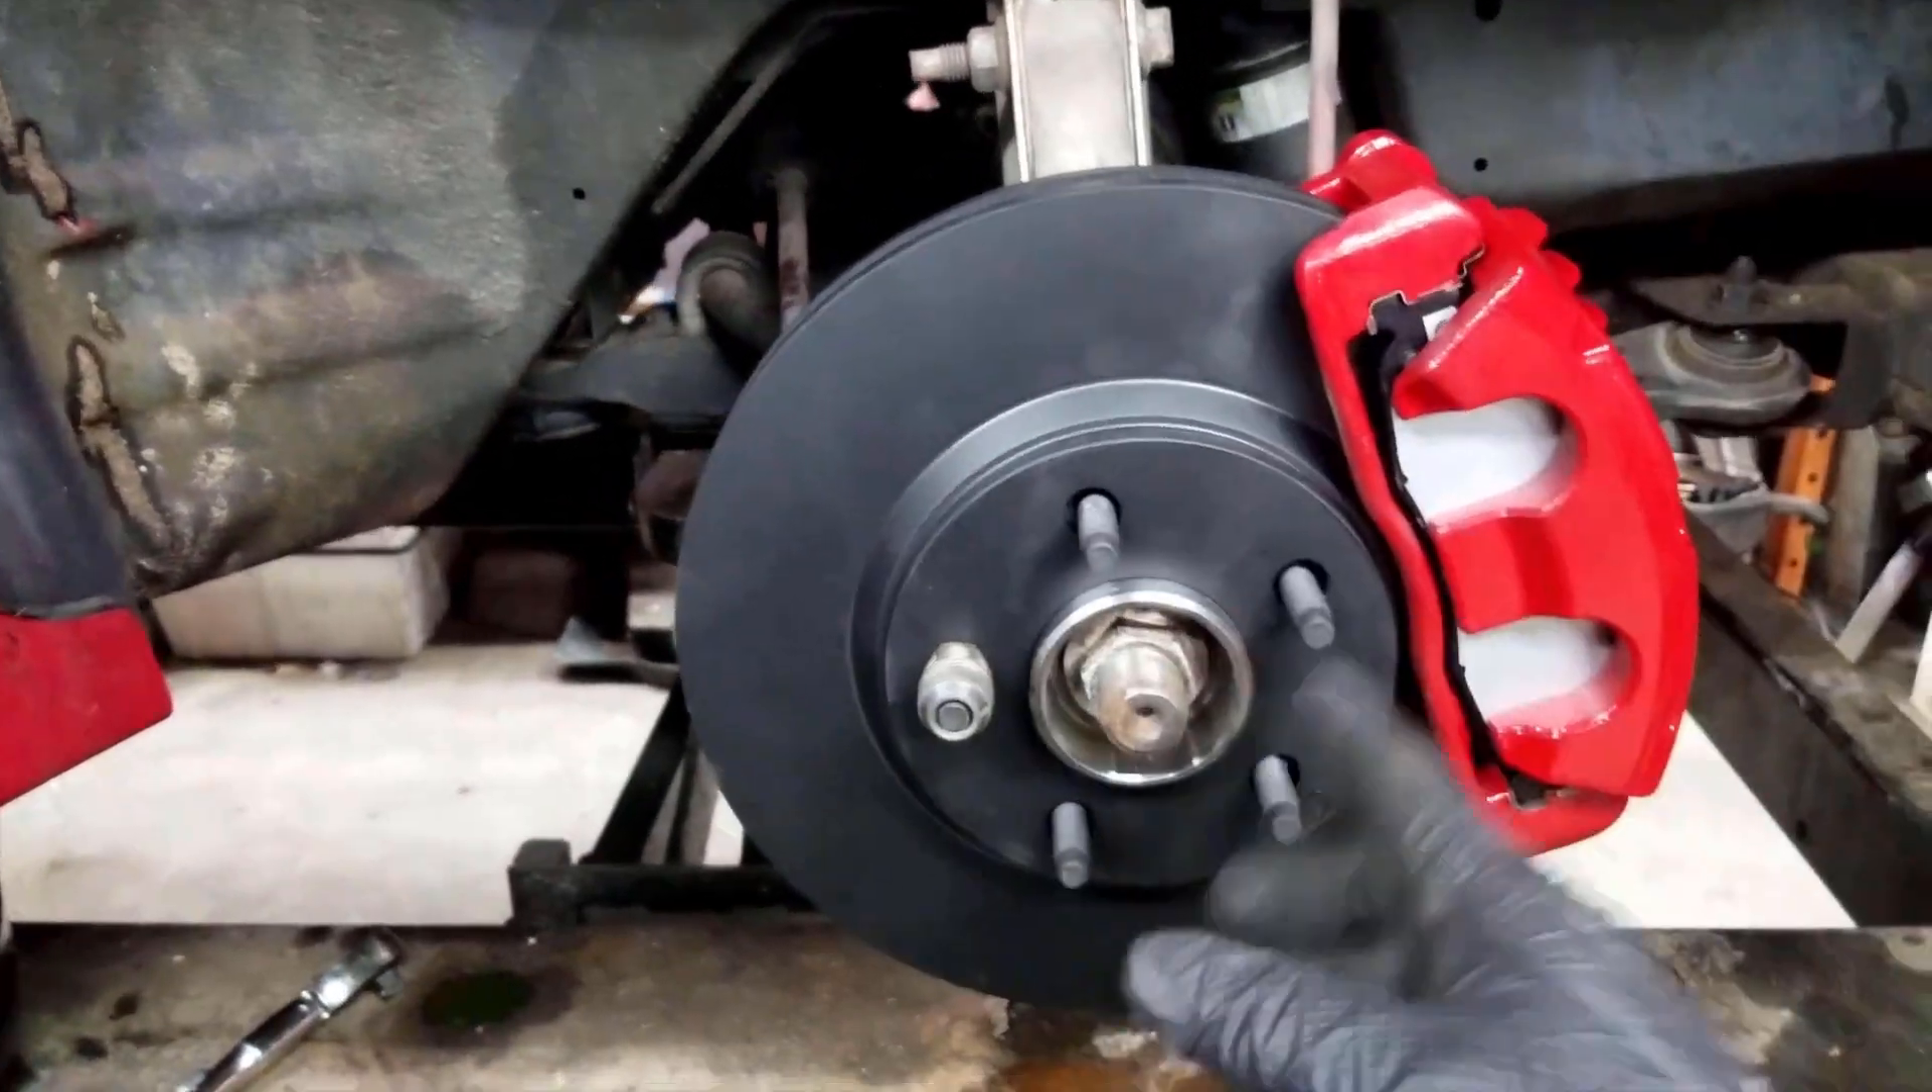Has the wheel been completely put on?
No.